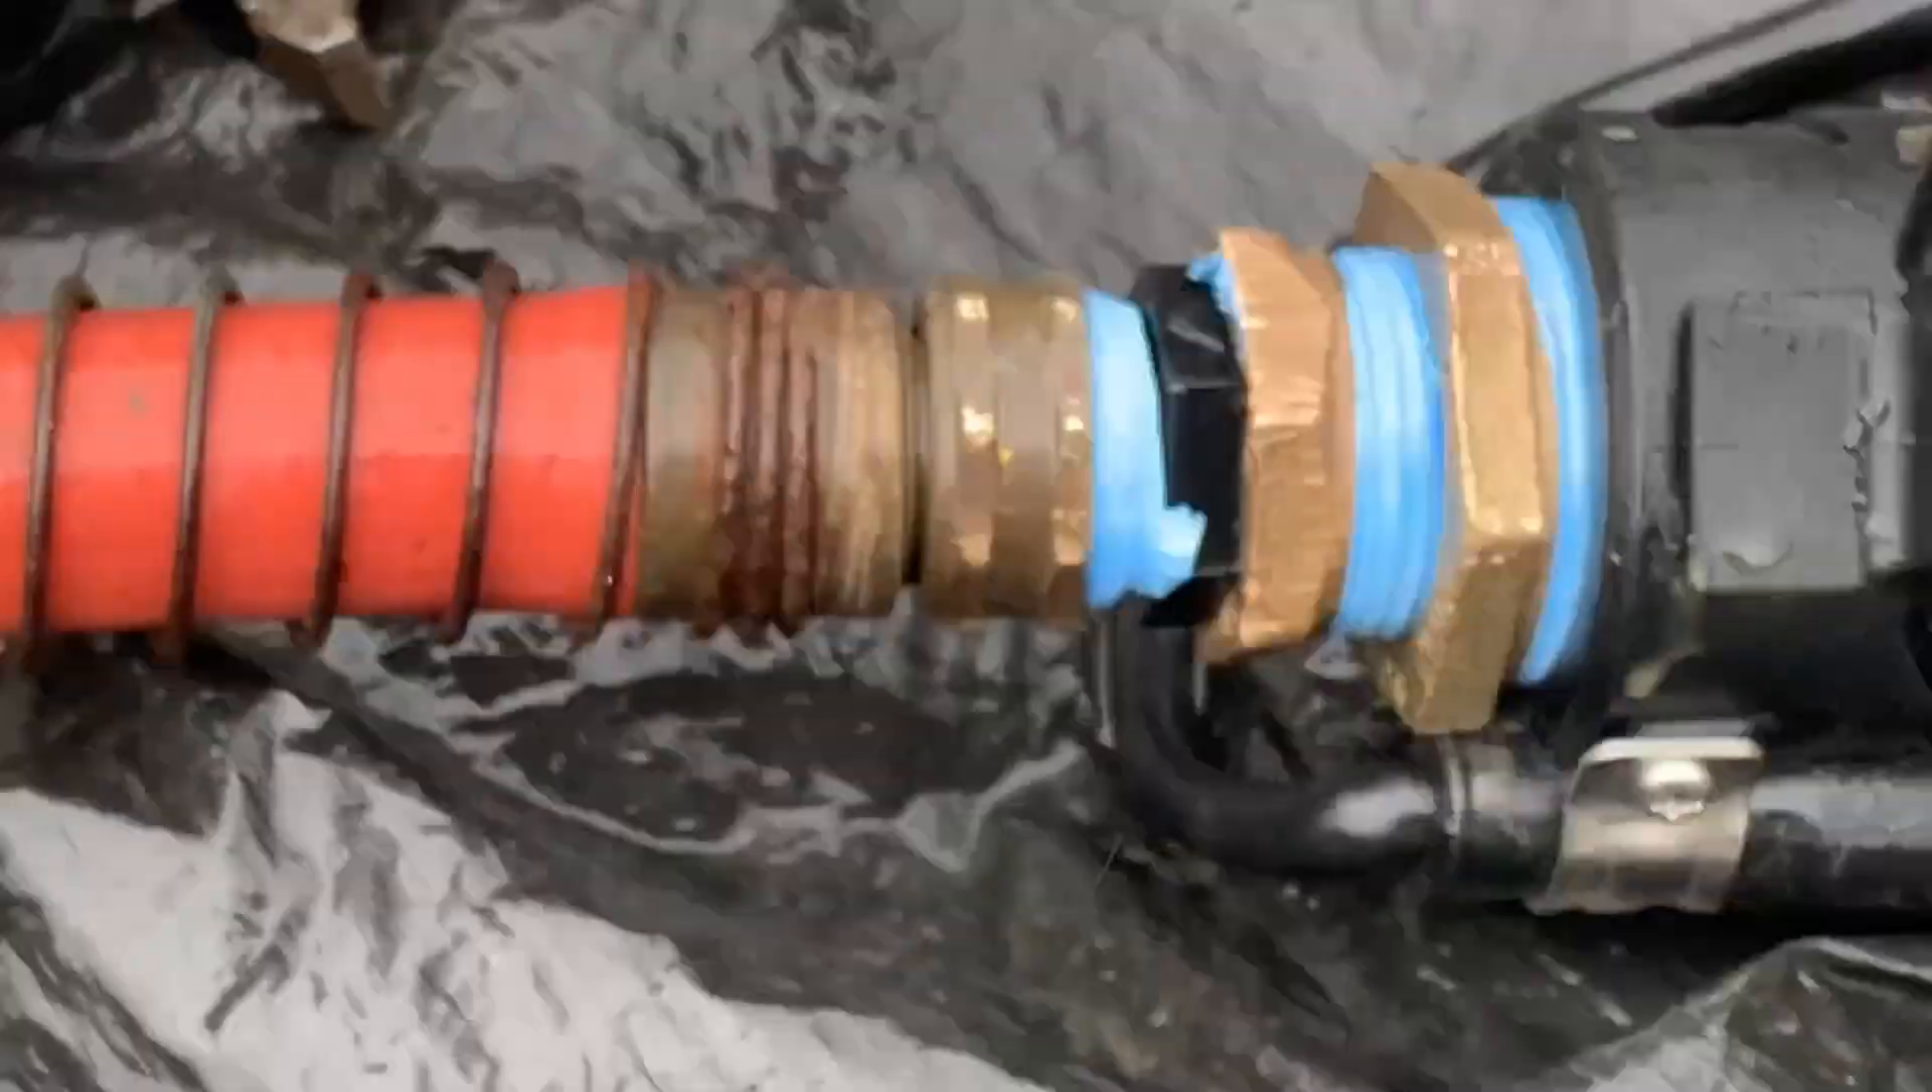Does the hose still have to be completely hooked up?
No.